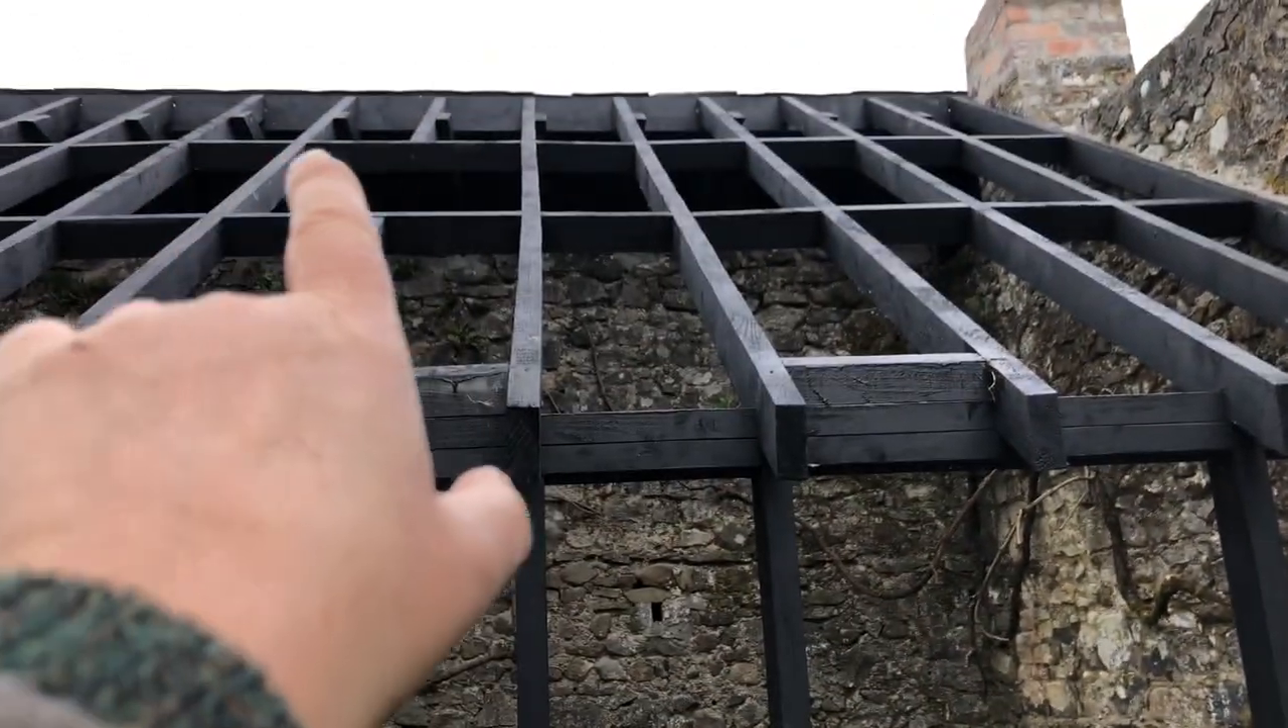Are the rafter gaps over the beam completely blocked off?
No.